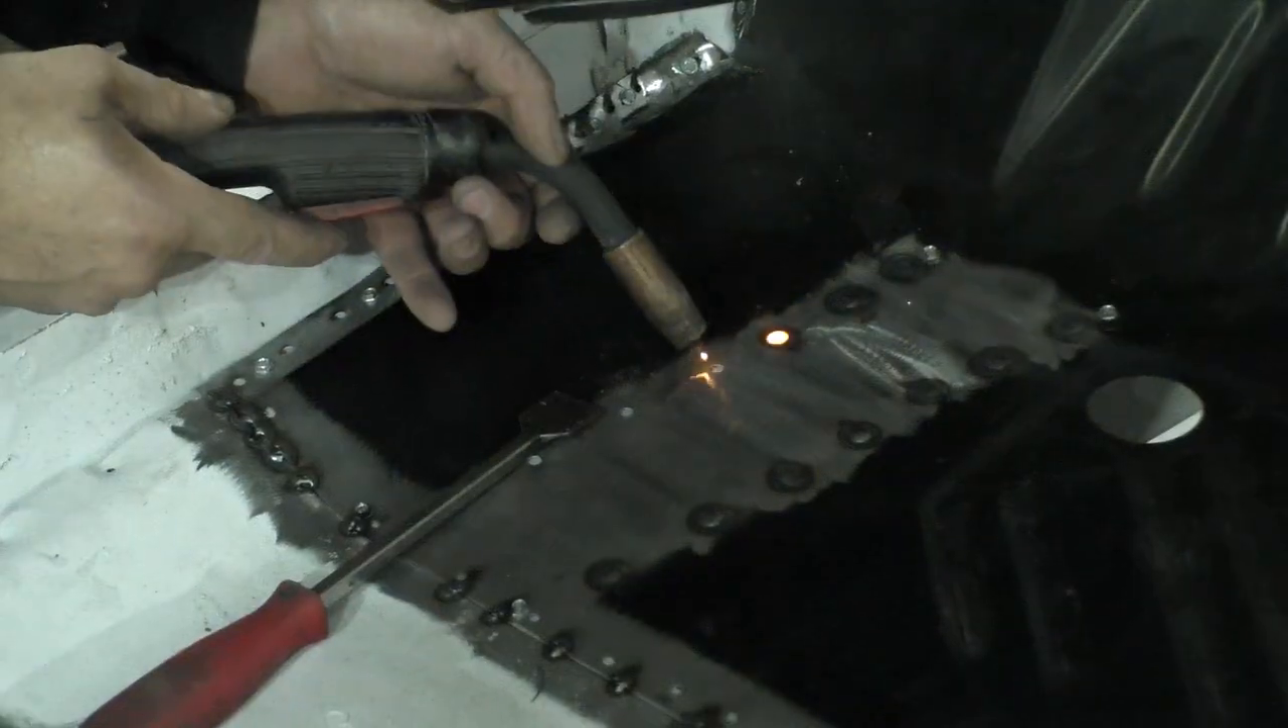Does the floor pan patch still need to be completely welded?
Yes.